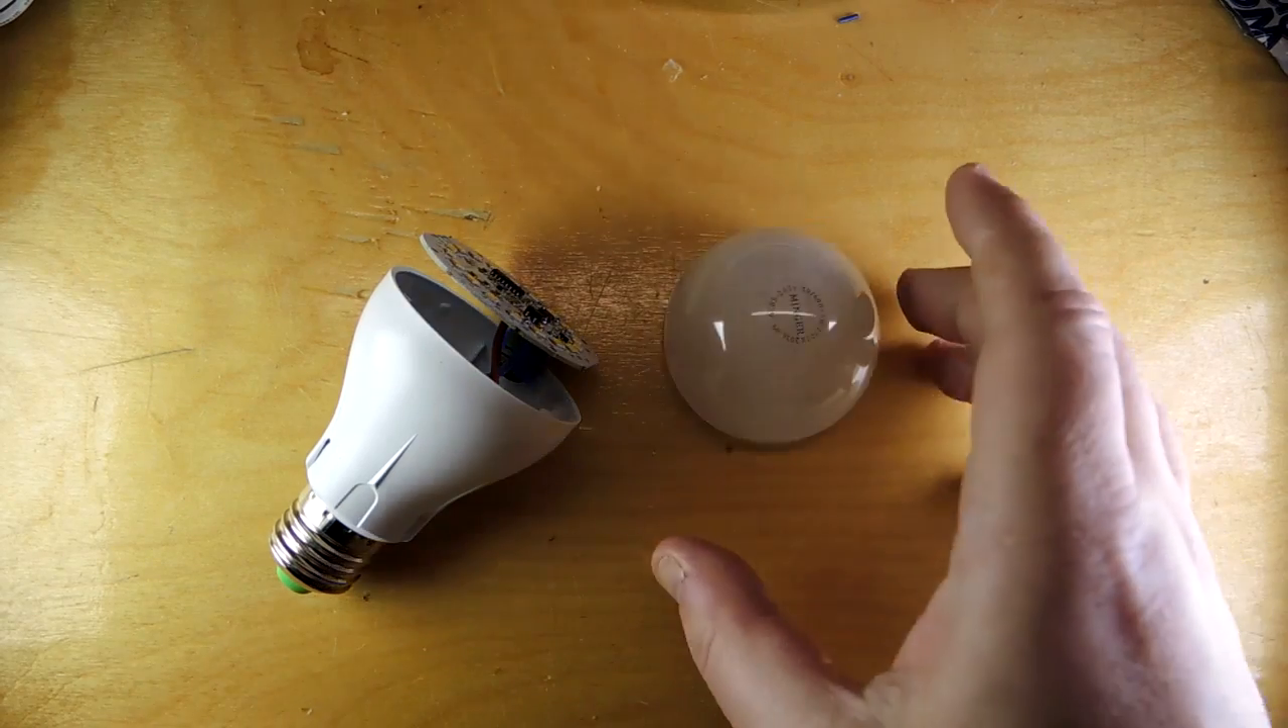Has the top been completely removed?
Yes.